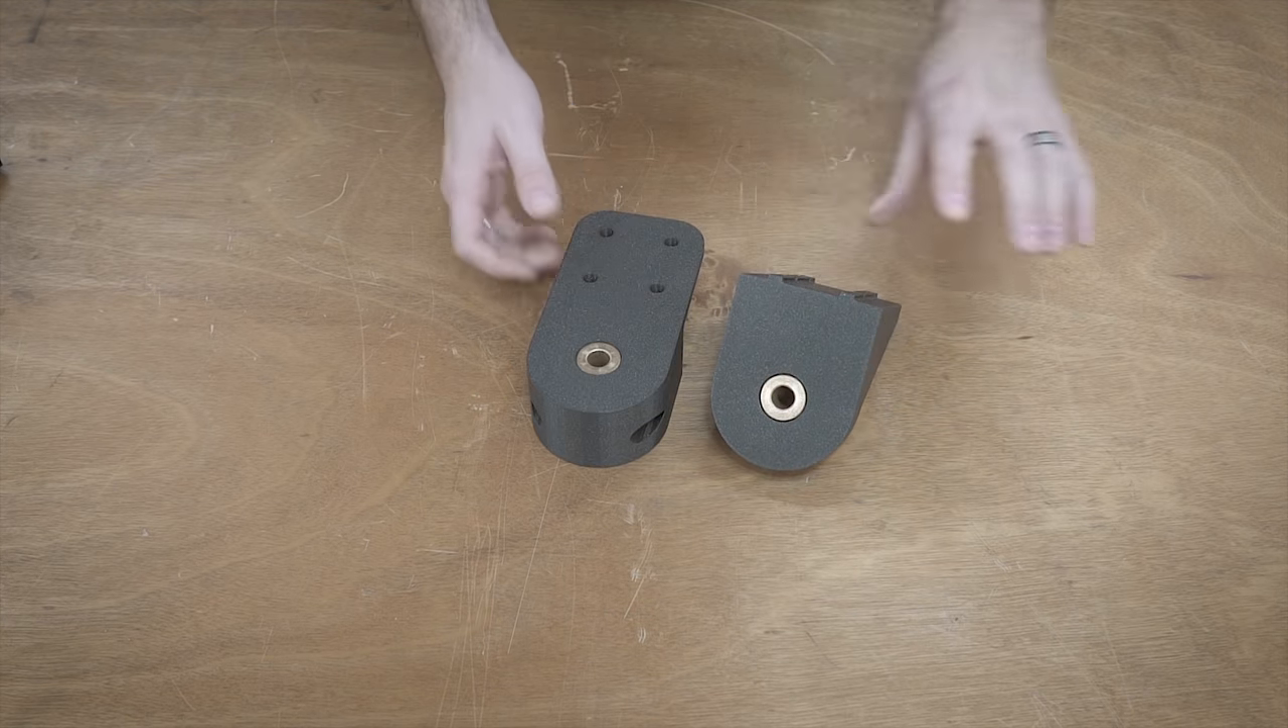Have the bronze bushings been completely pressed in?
Yes.